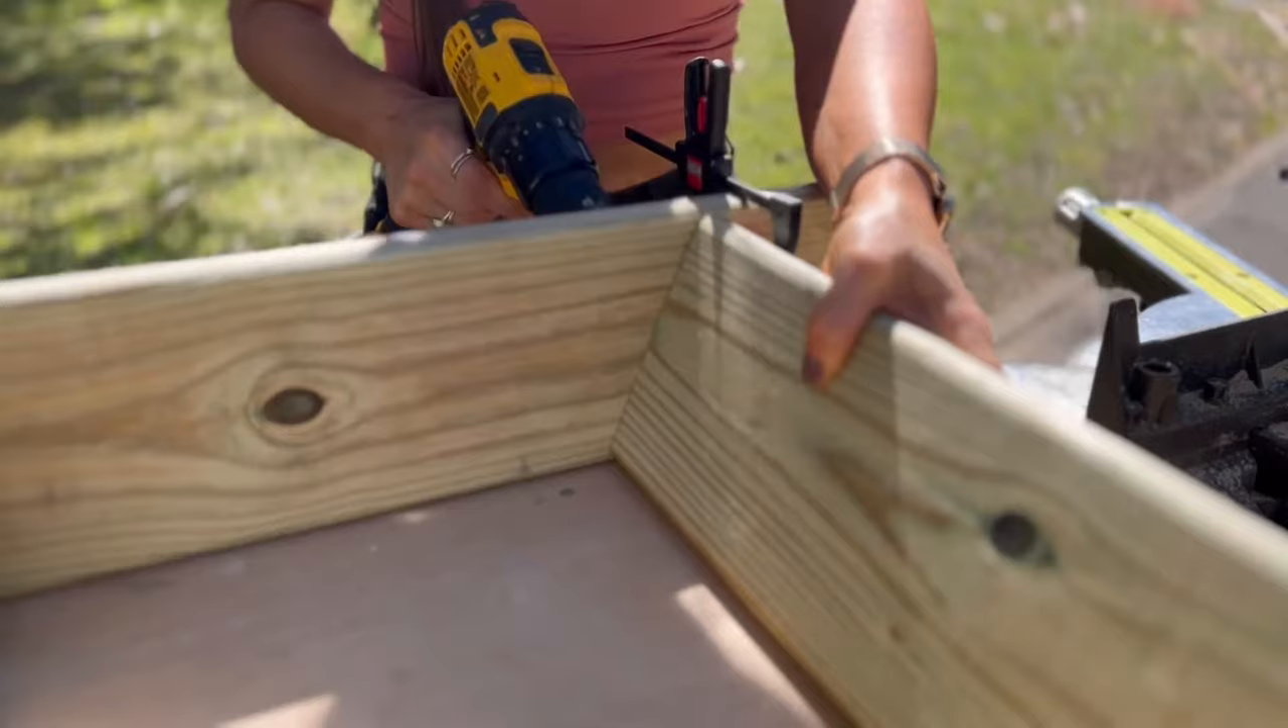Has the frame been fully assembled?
No.